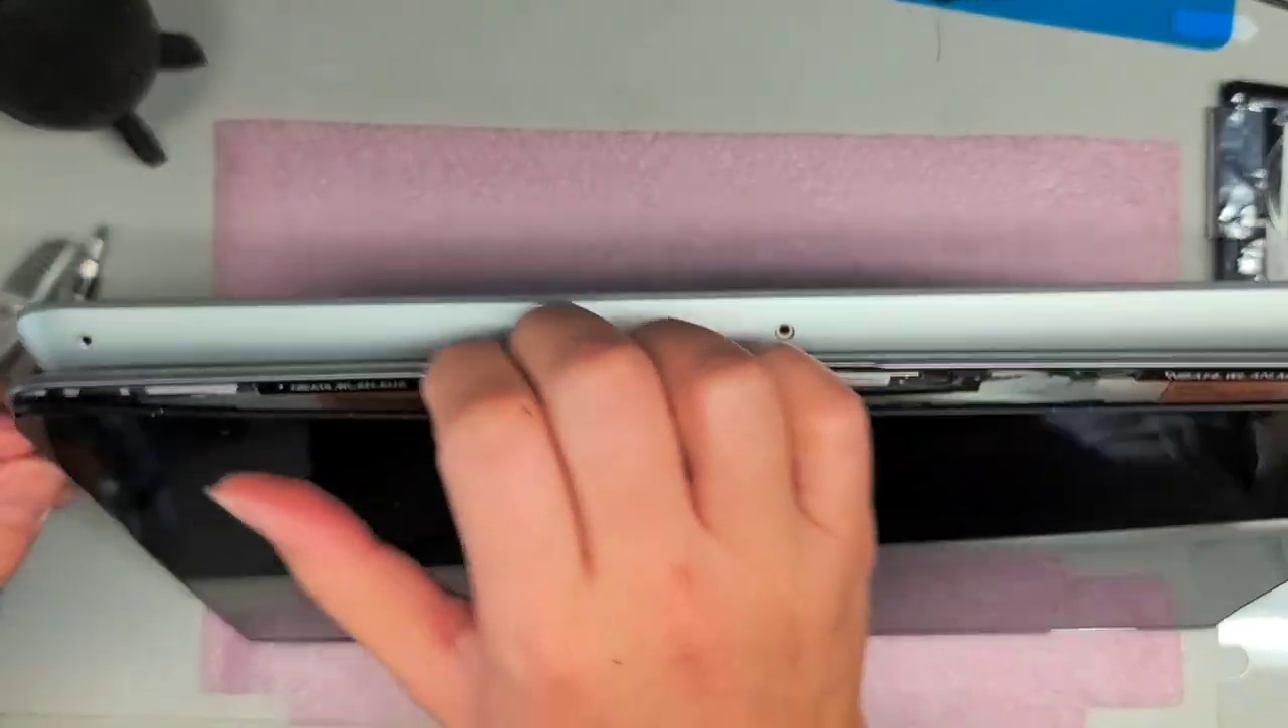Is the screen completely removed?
No.